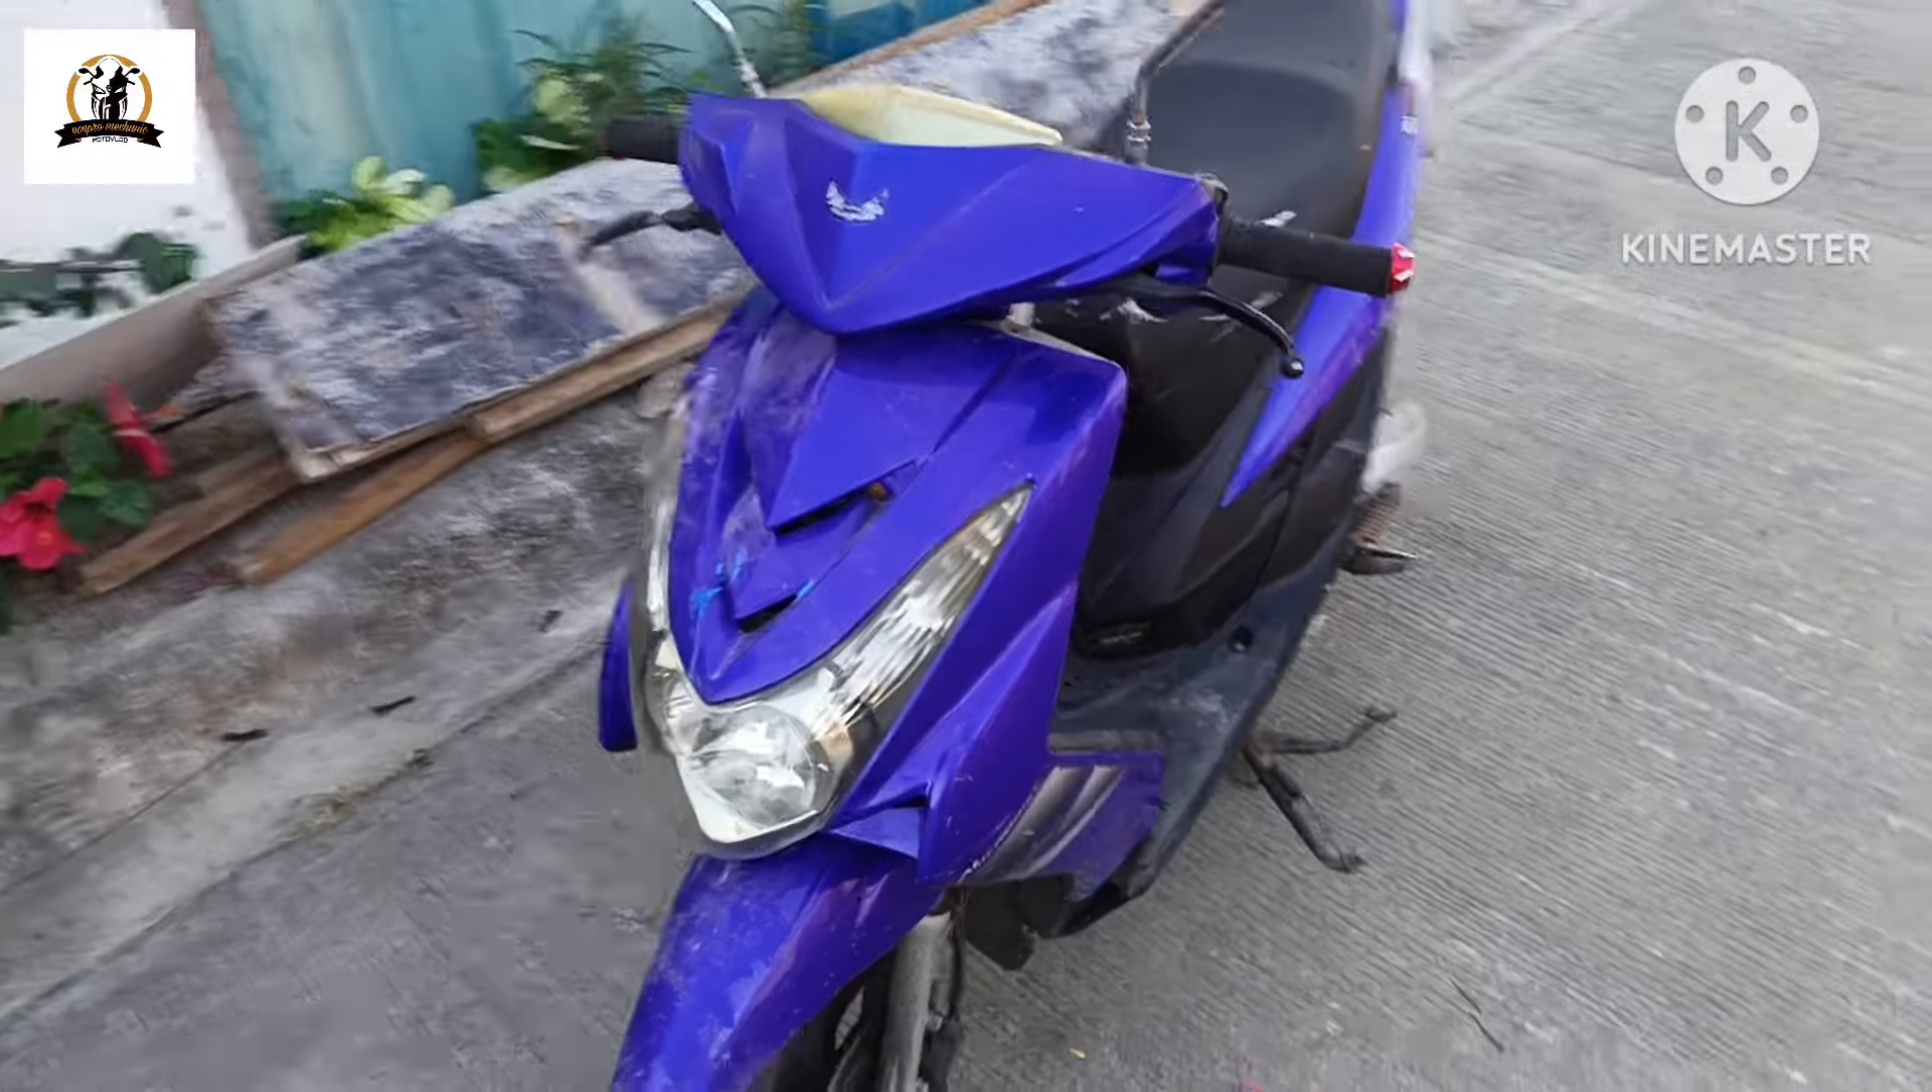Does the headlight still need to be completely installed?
No.